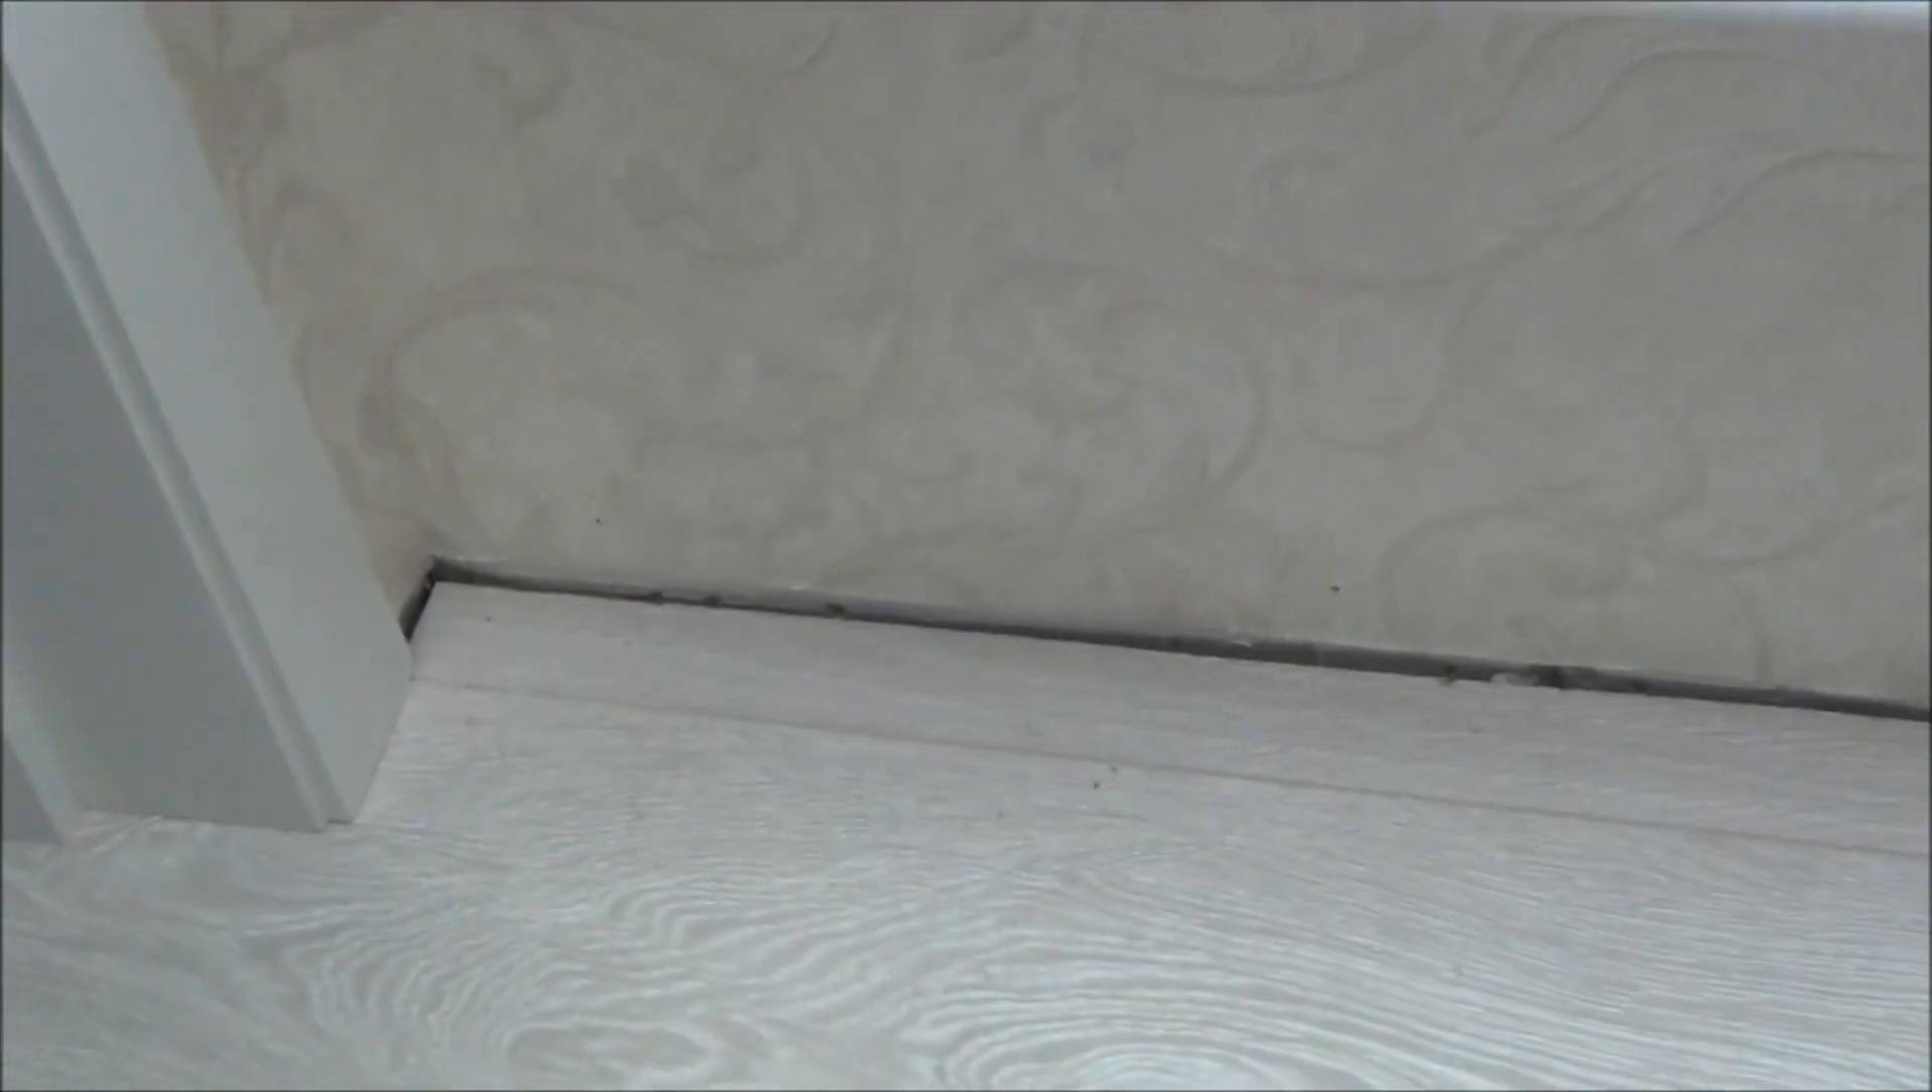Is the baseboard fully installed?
No.